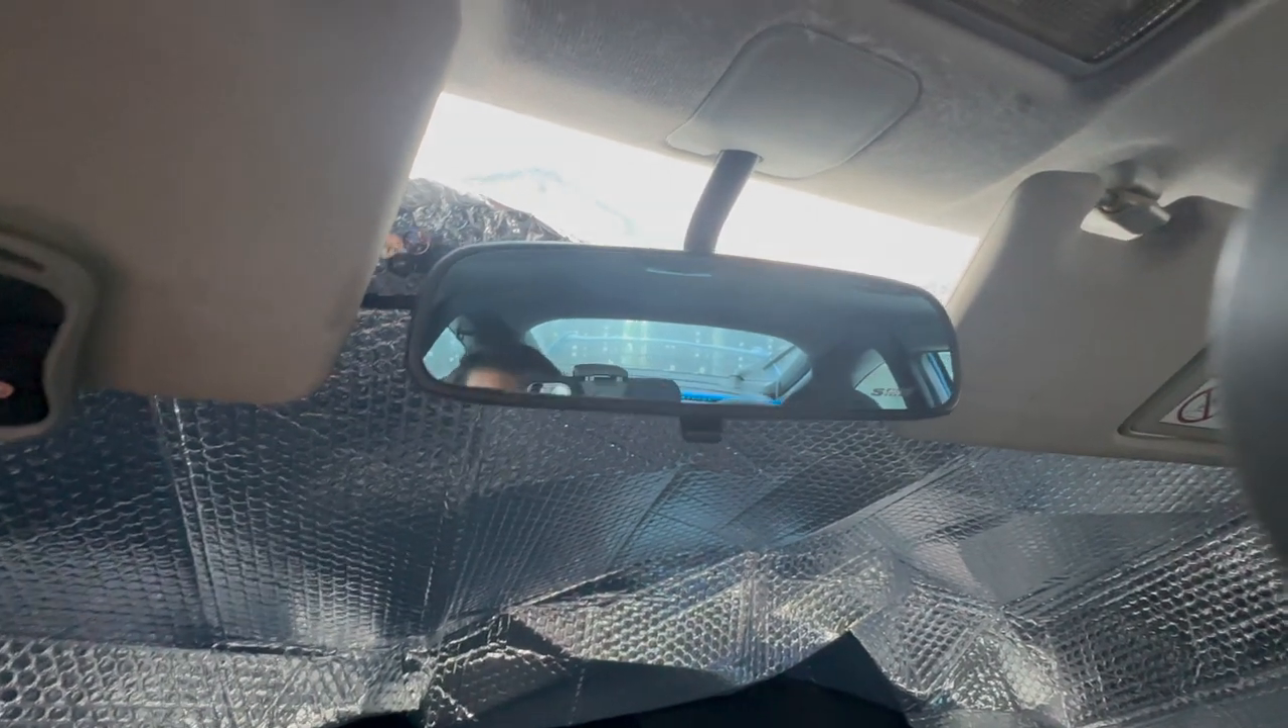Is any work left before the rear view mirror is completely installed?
No.